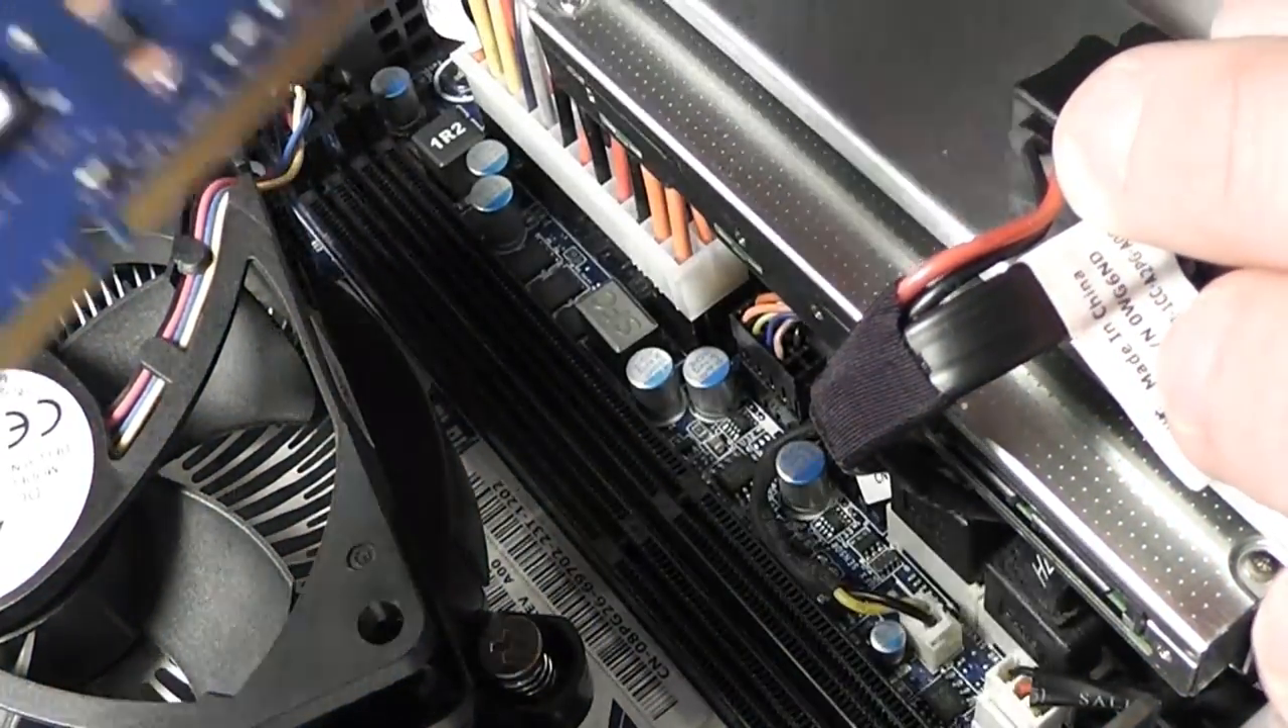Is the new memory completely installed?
No.